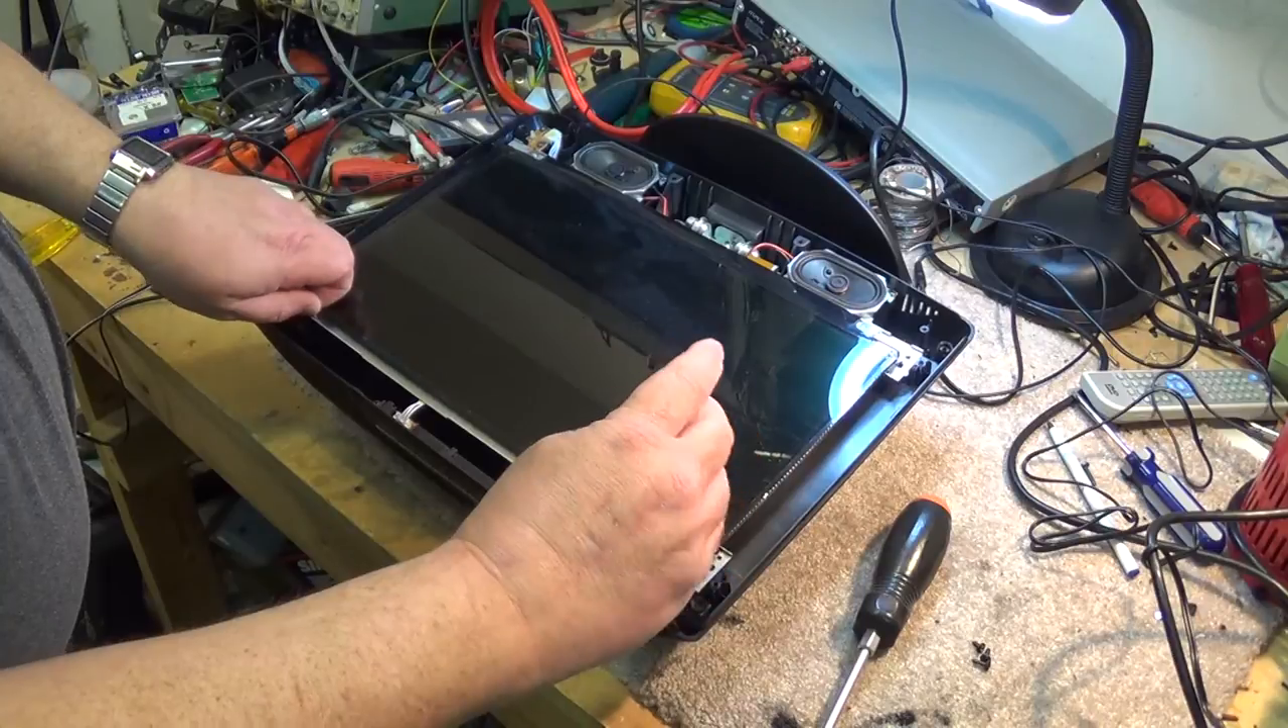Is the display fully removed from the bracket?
No.